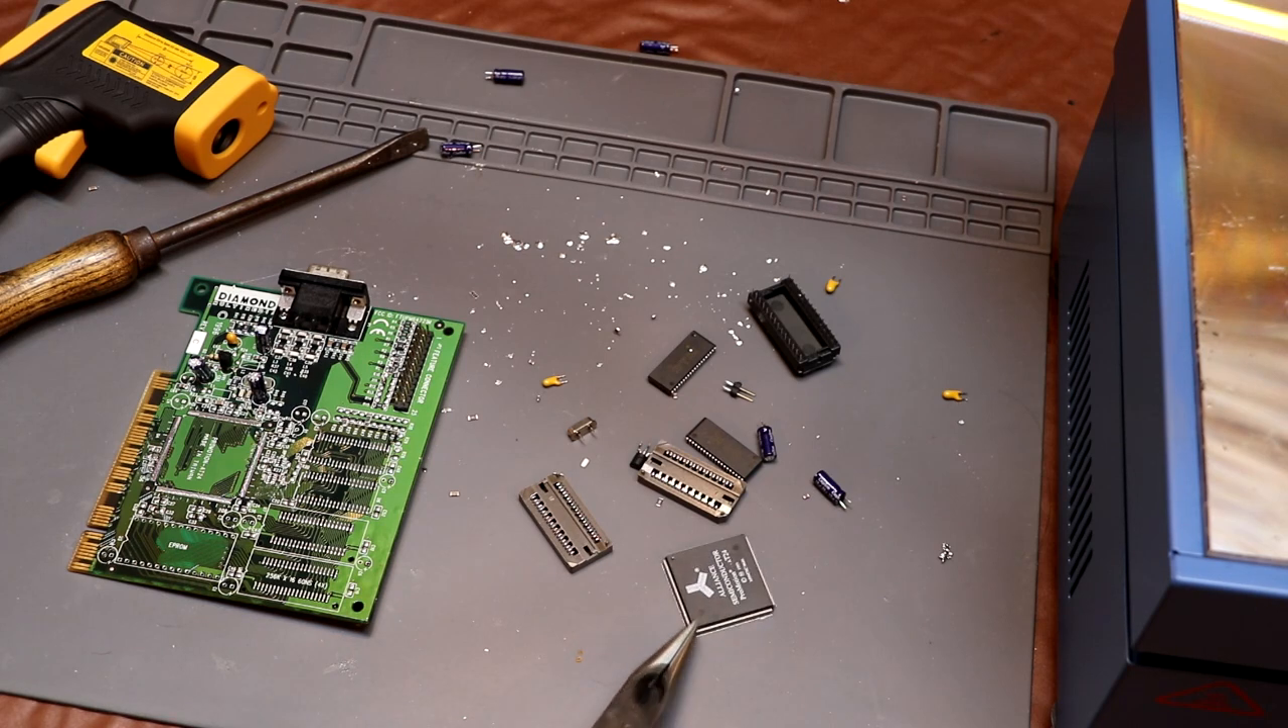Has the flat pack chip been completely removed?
Yes.